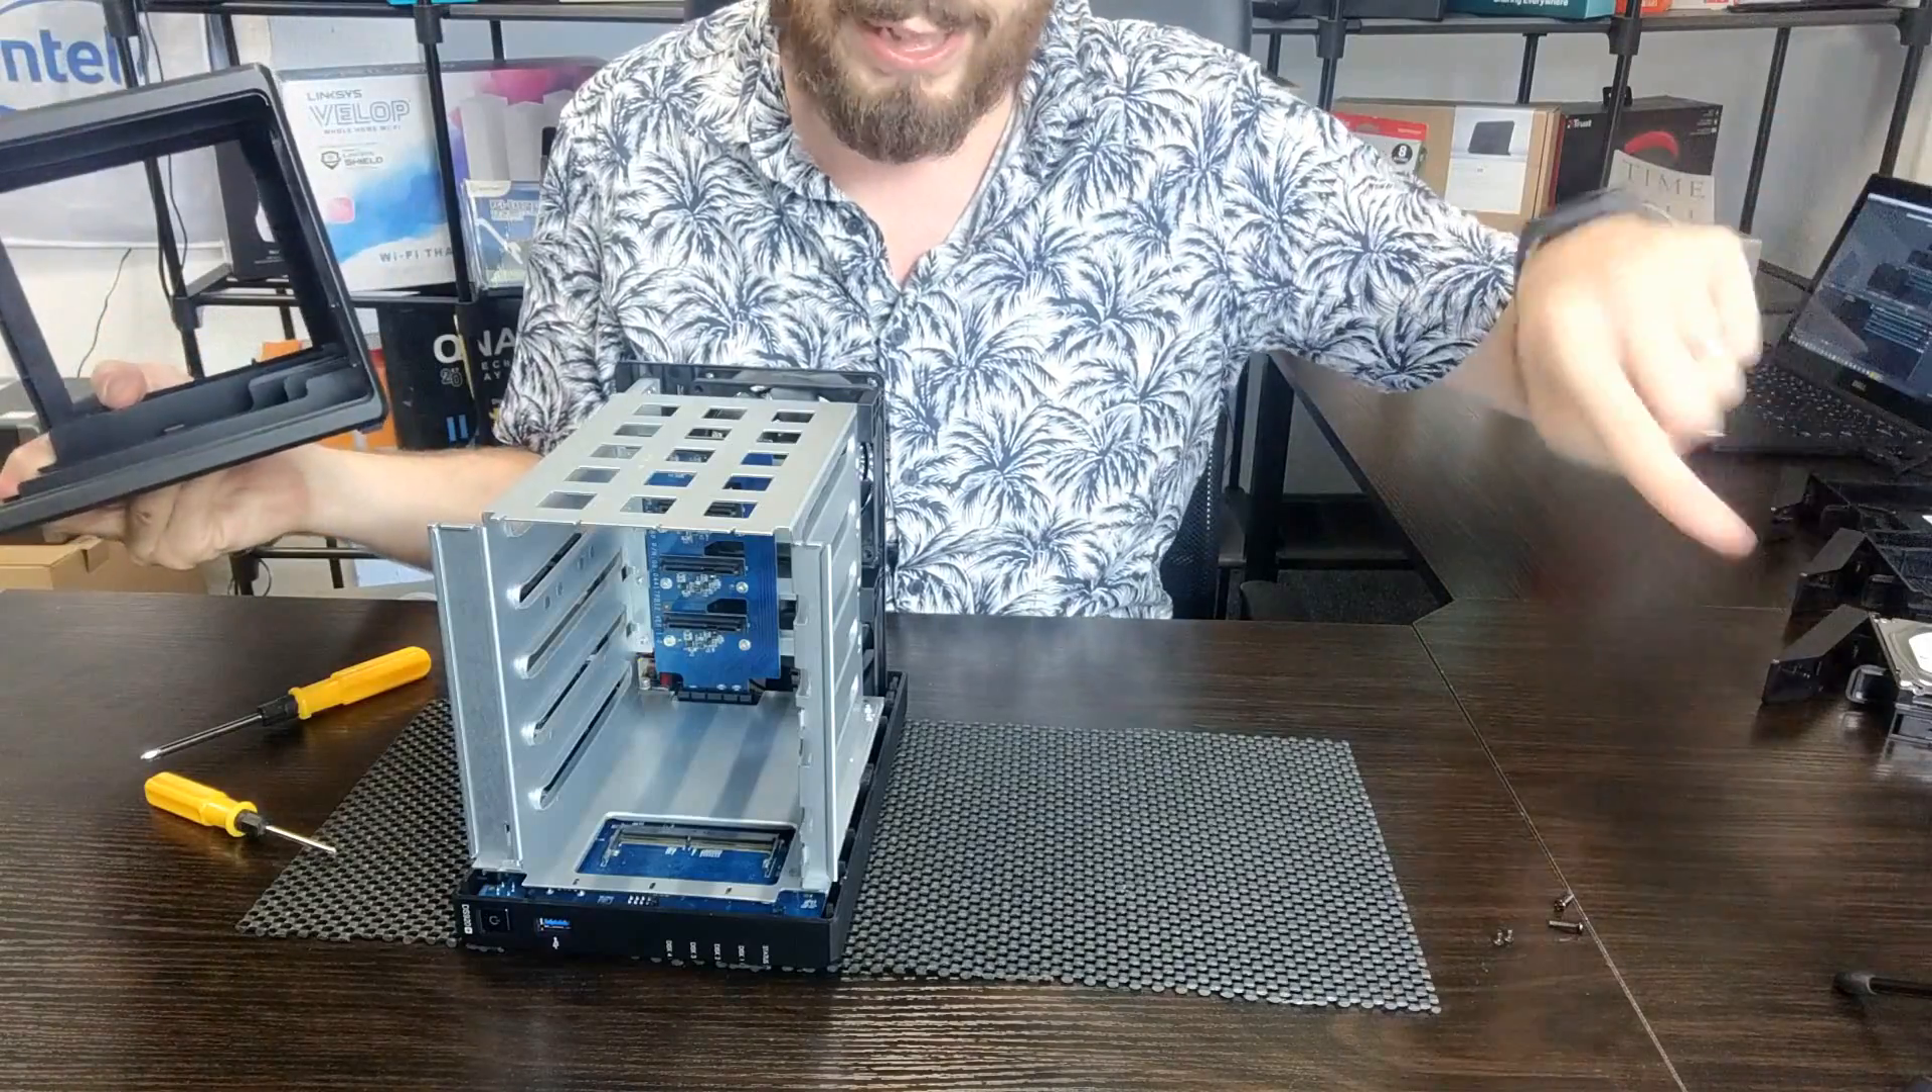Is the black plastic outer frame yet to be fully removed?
No.